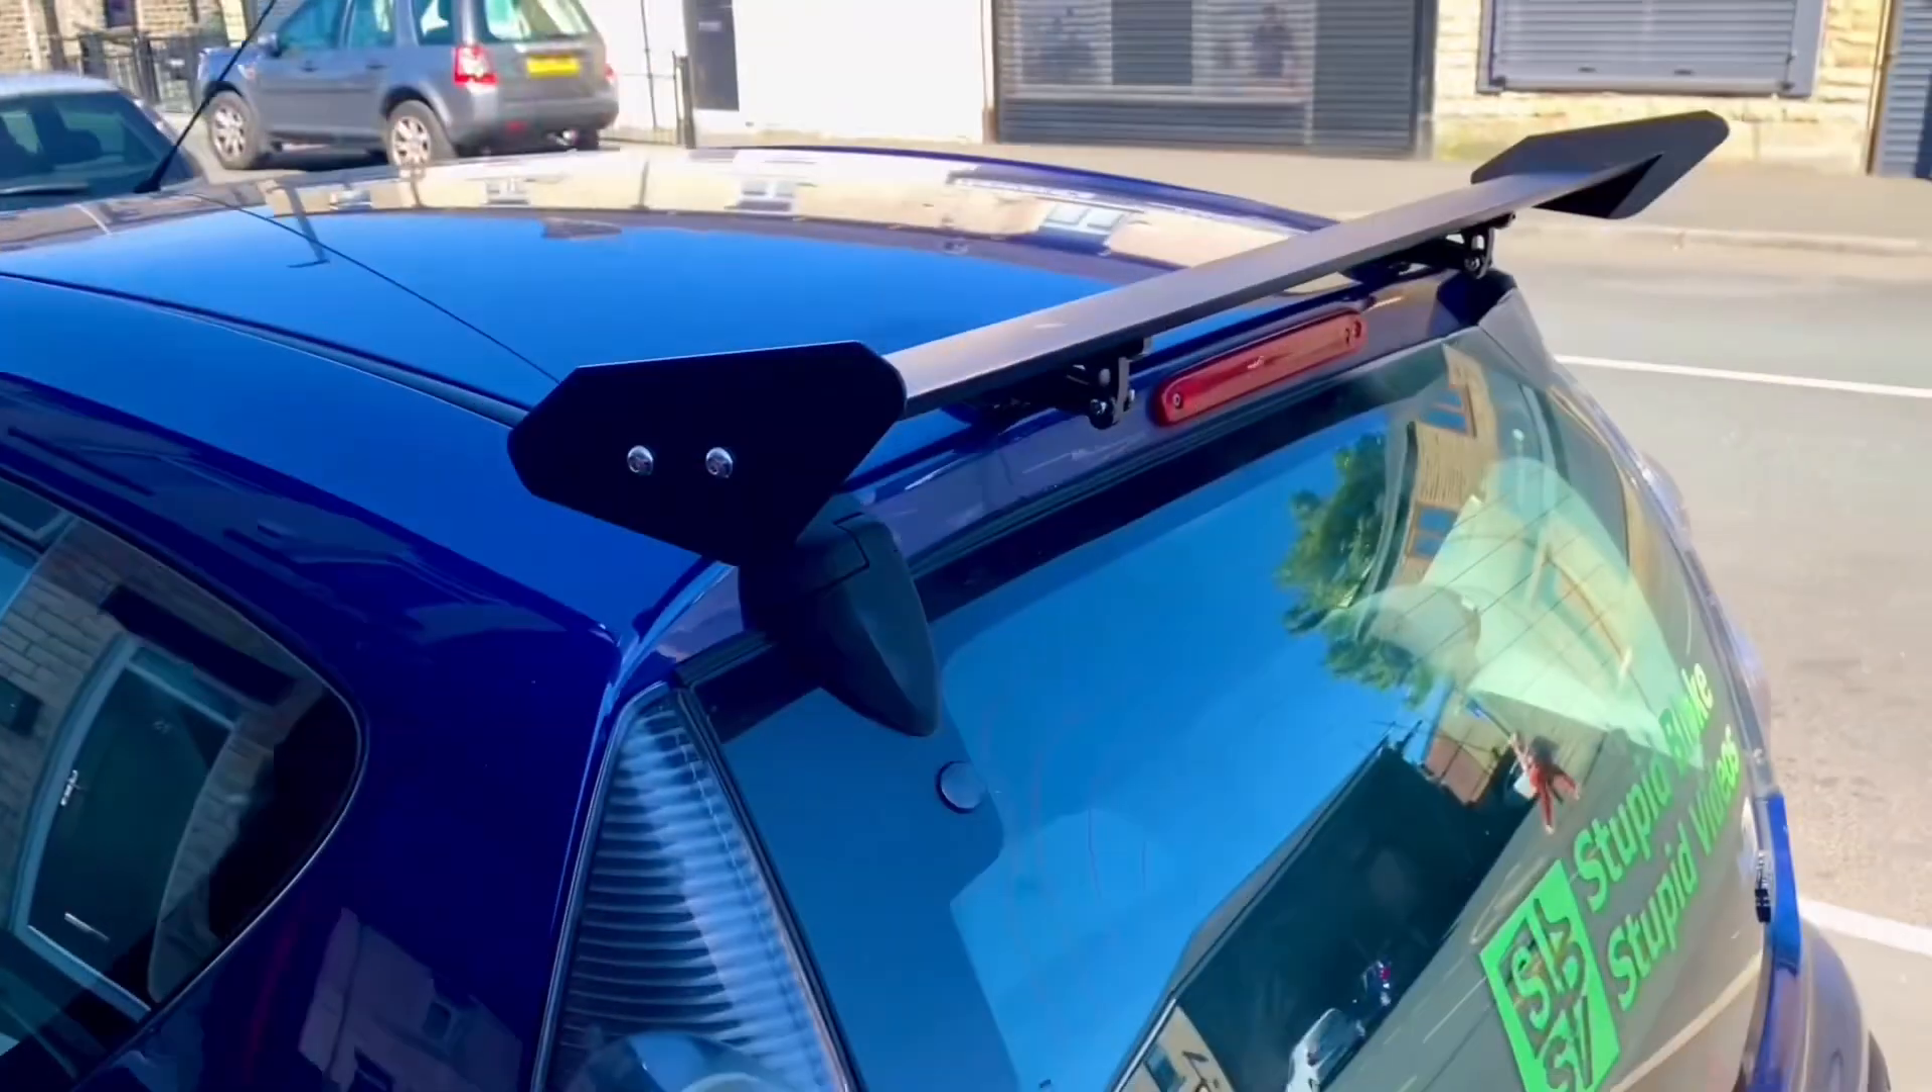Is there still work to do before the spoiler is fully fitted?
No.